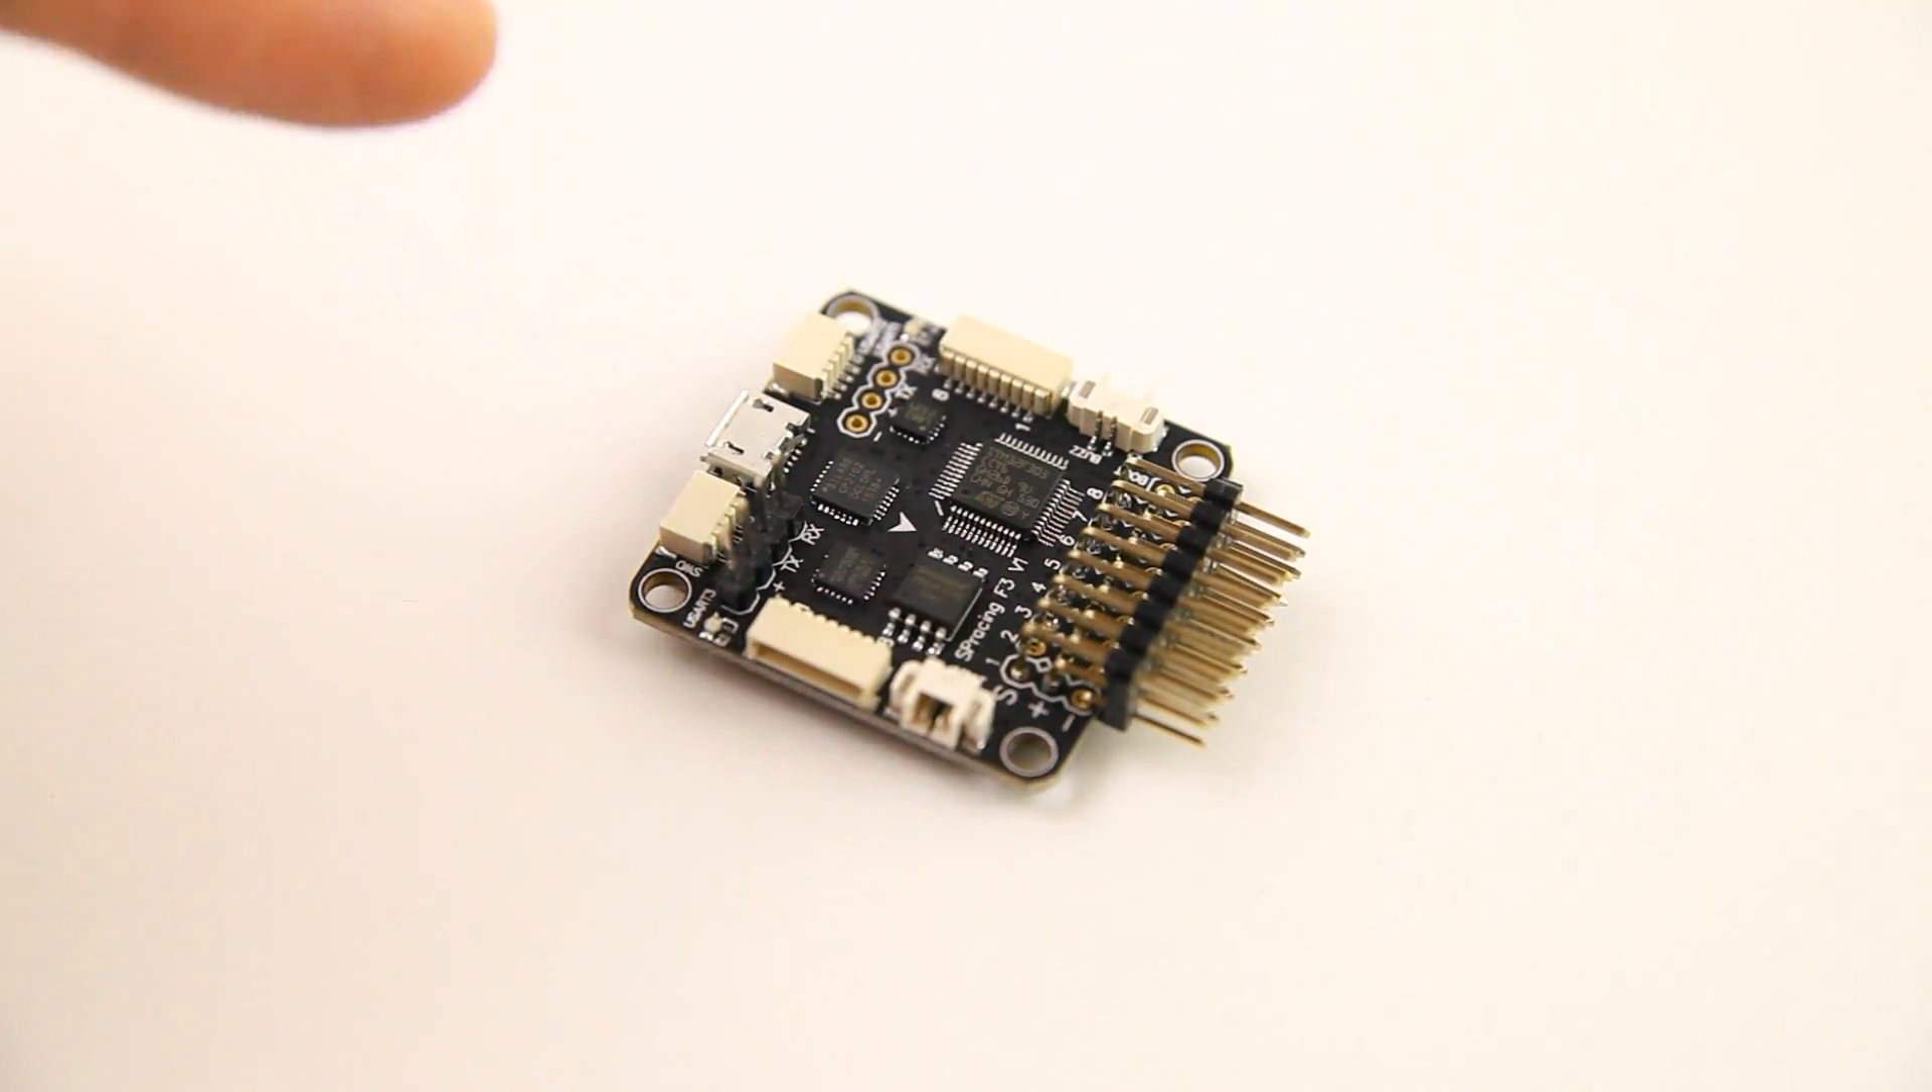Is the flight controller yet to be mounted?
Yes.